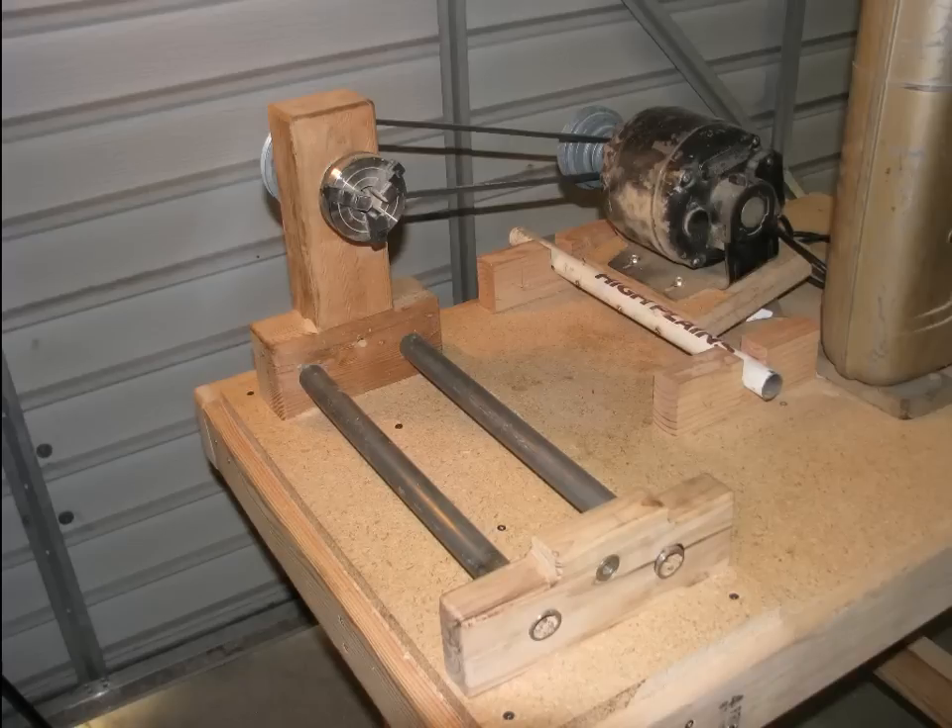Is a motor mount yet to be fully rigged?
No.